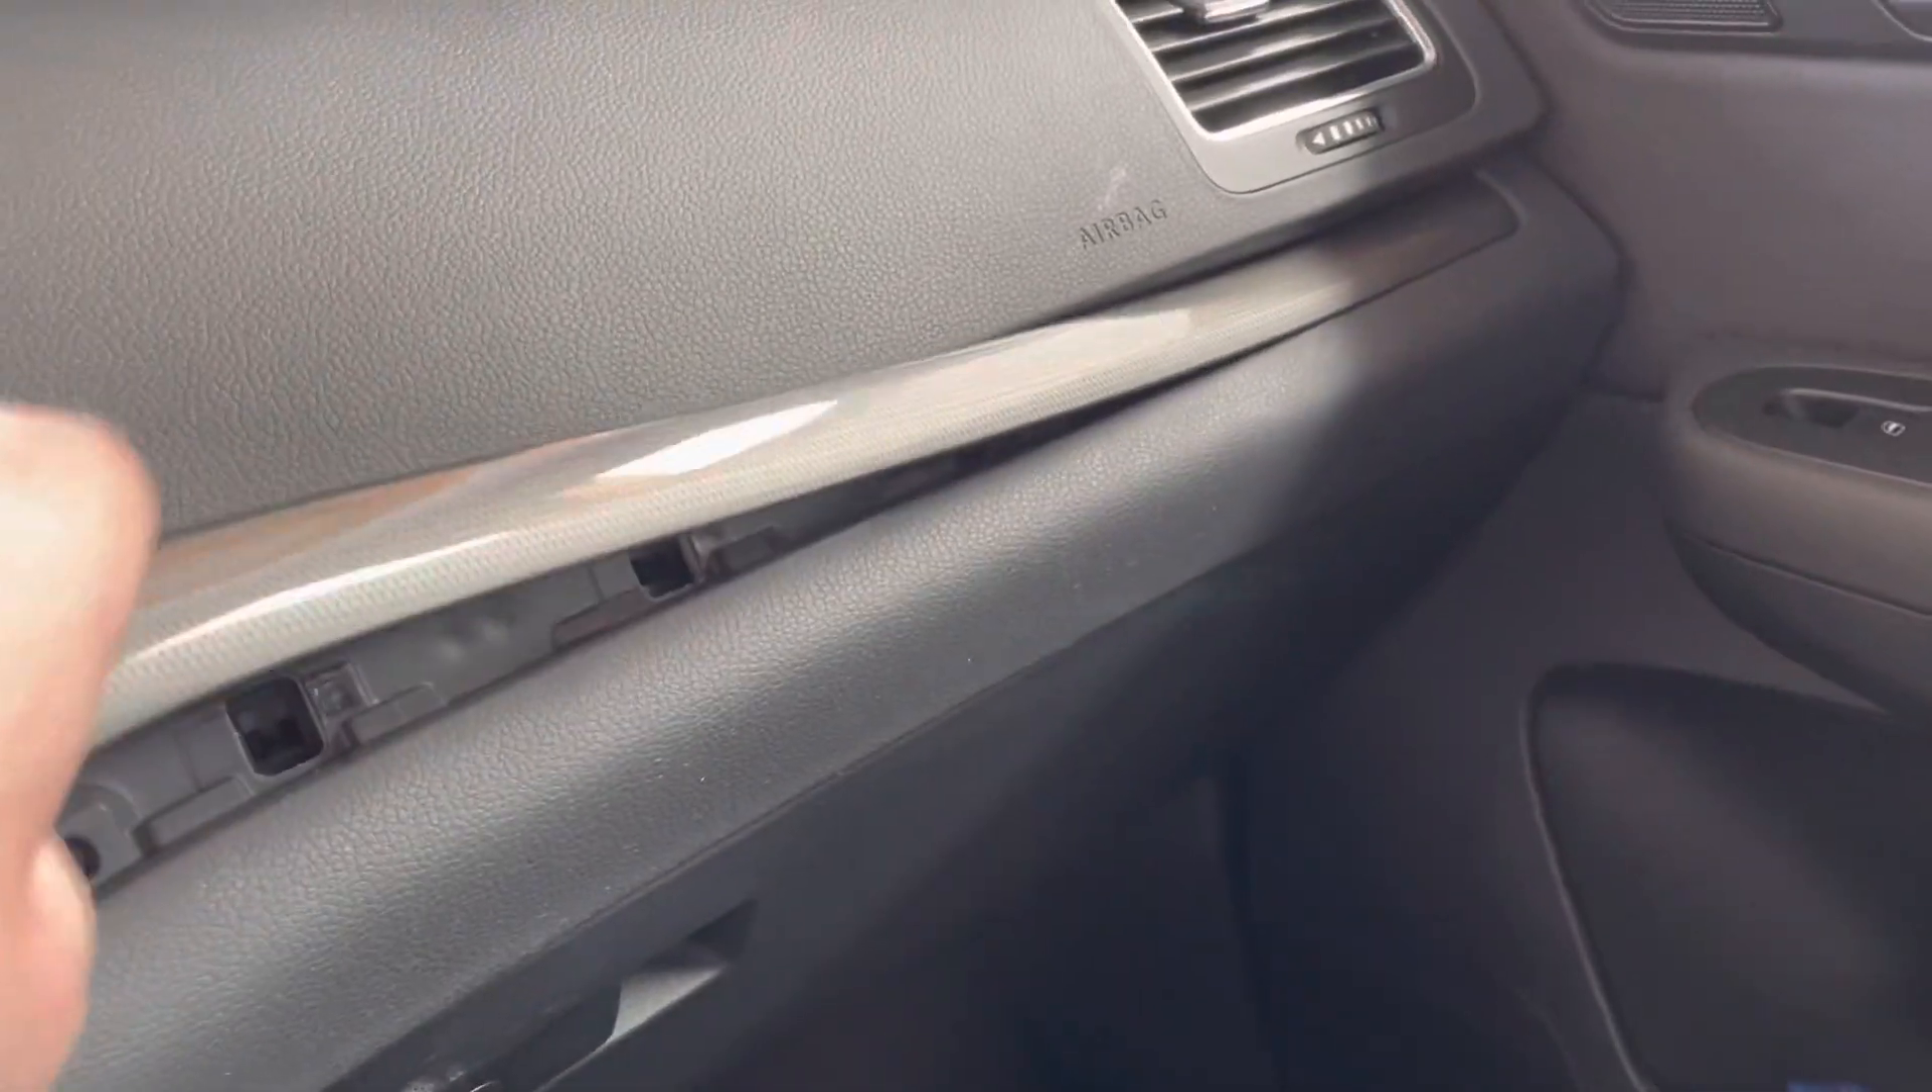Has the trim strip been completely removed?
No.